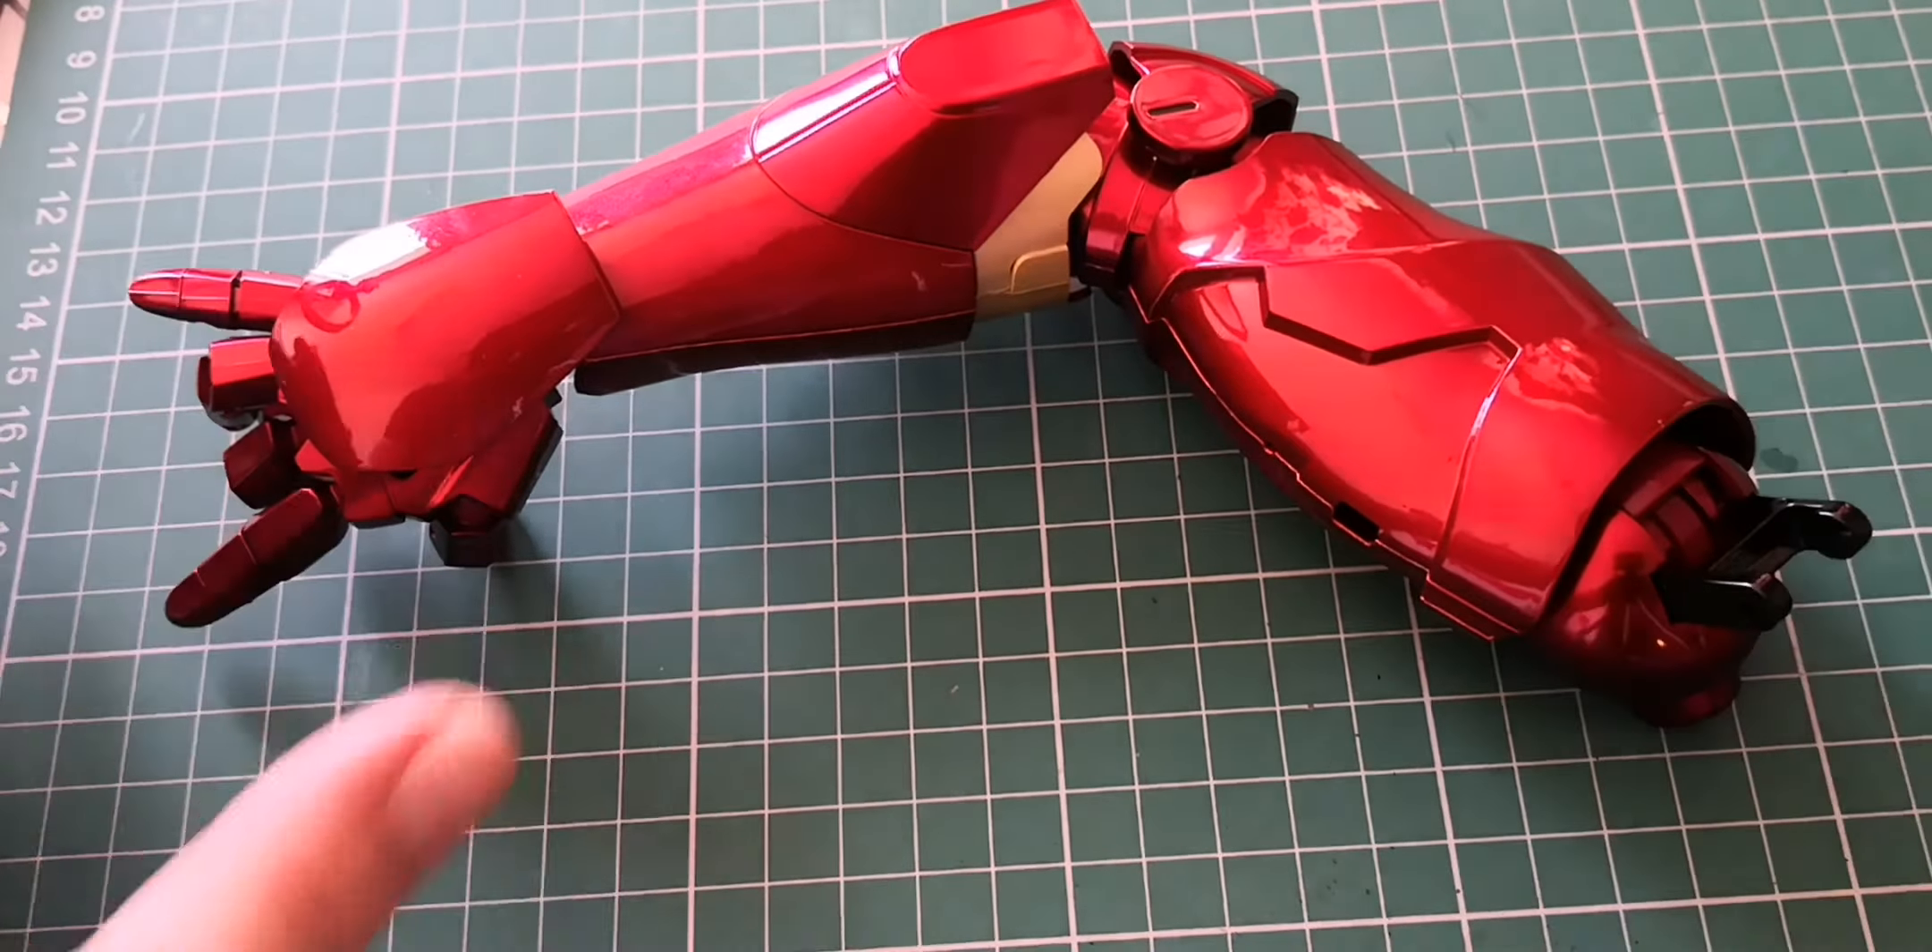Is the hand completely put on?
Yes.